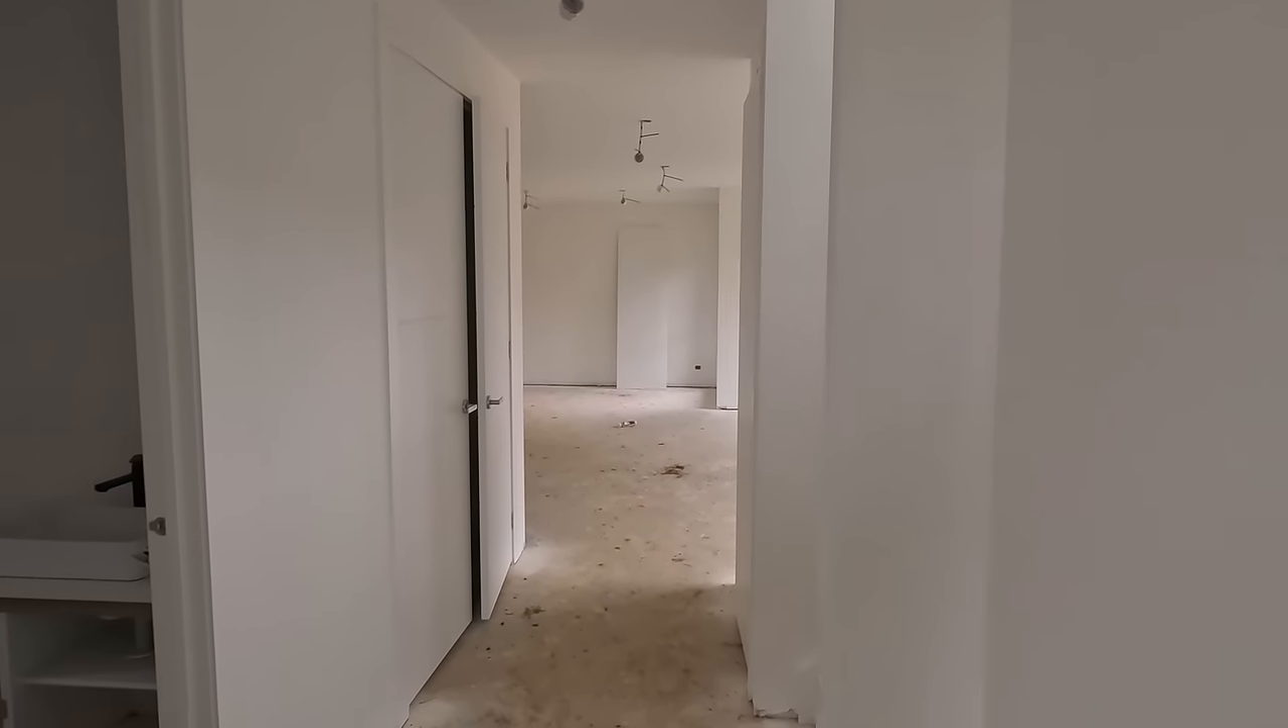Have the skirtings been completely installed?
No.